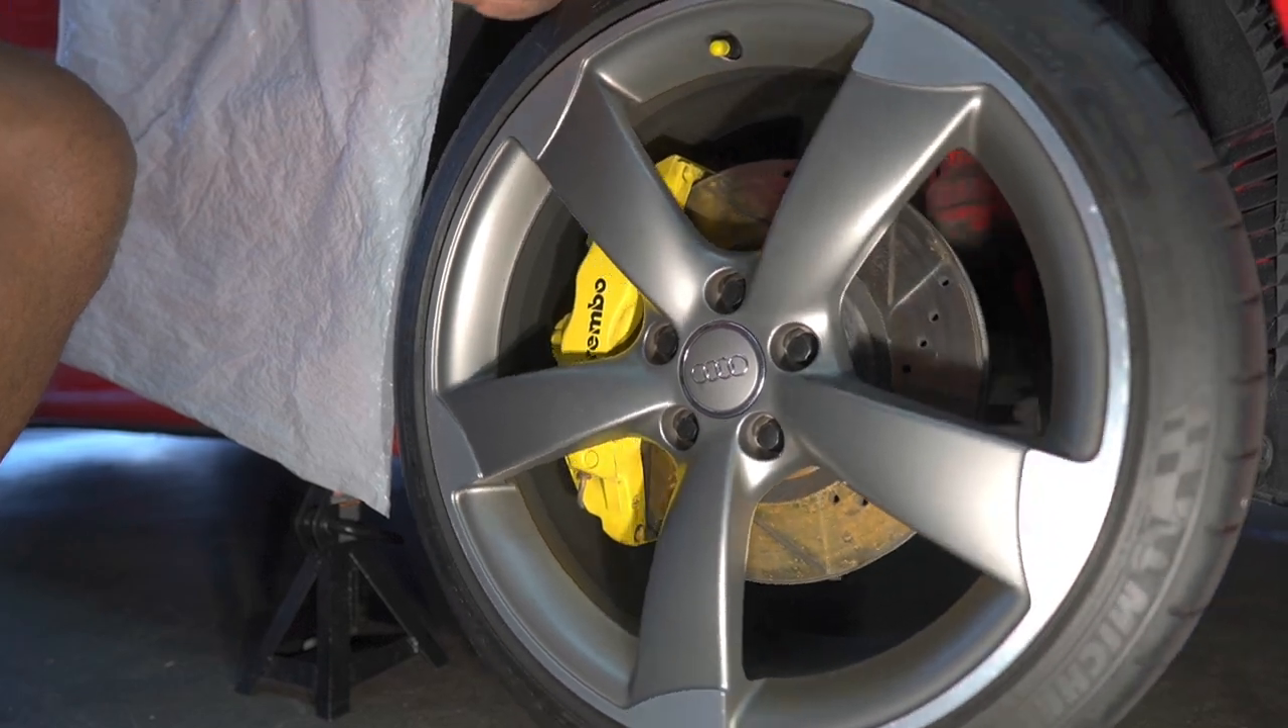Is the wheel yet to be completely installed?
No.